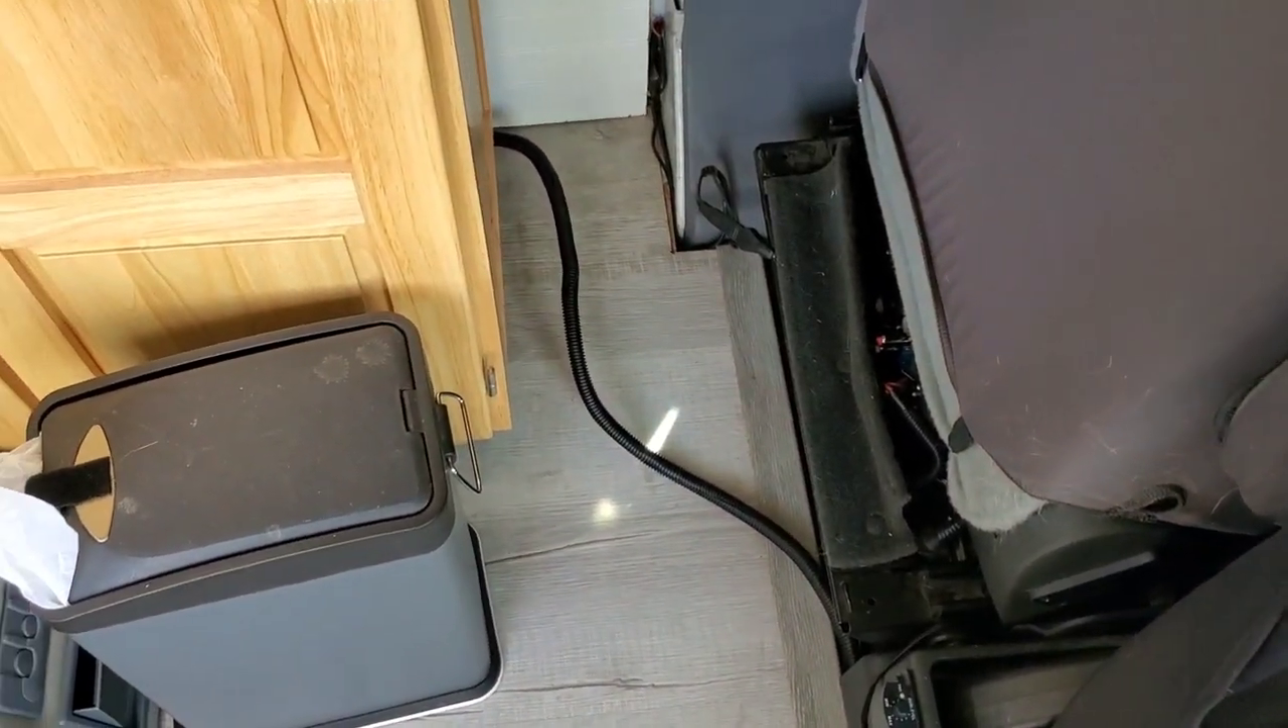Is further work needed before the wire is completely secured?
Yes.